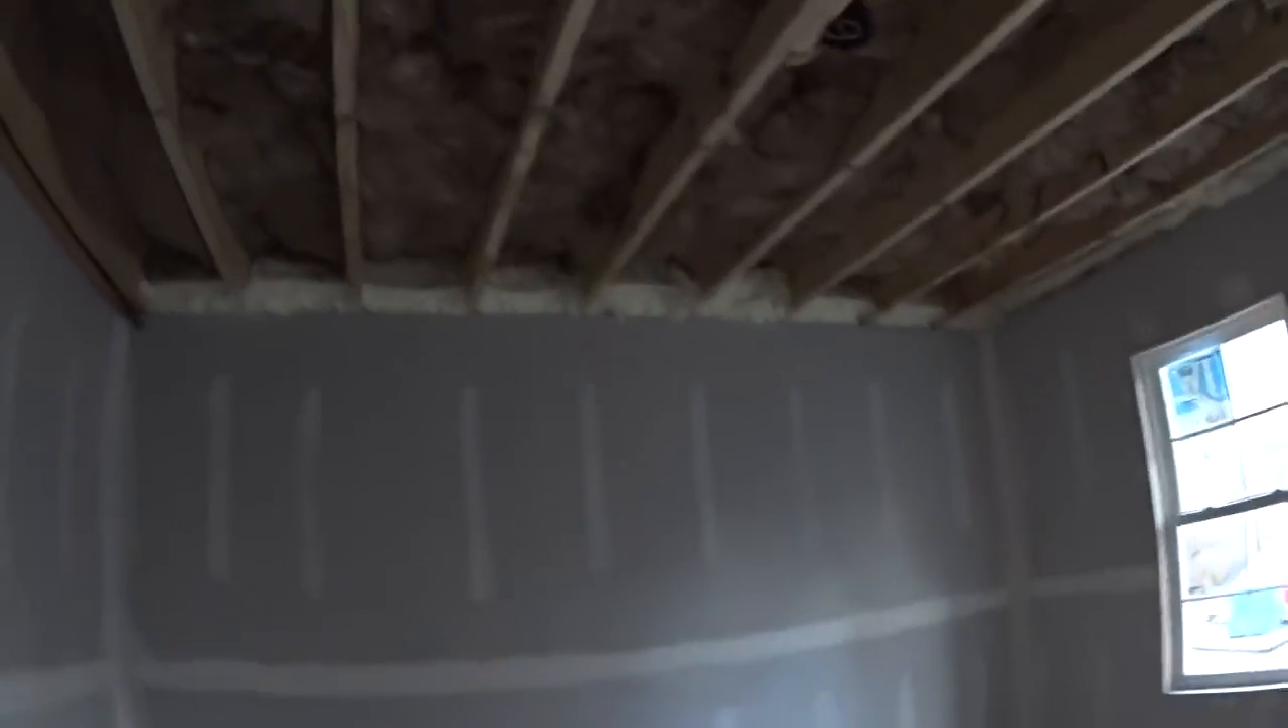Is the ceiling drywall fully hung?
No.